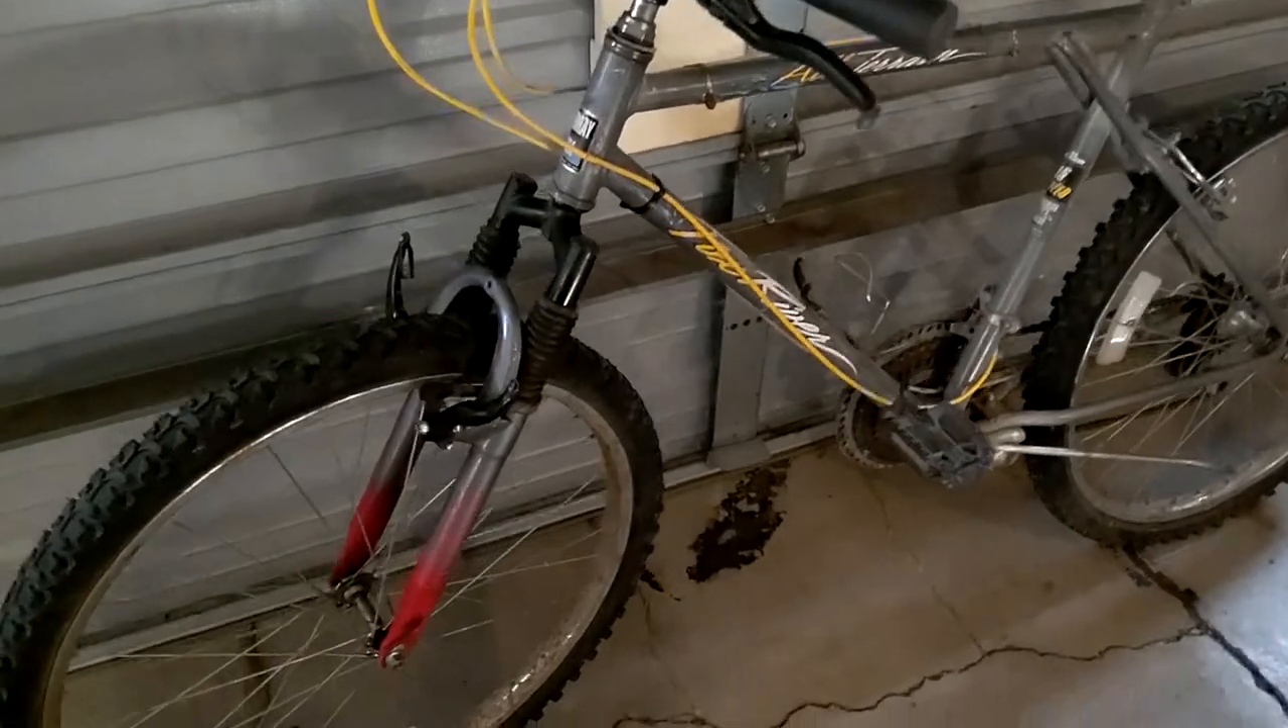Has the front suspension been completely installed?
Yes.